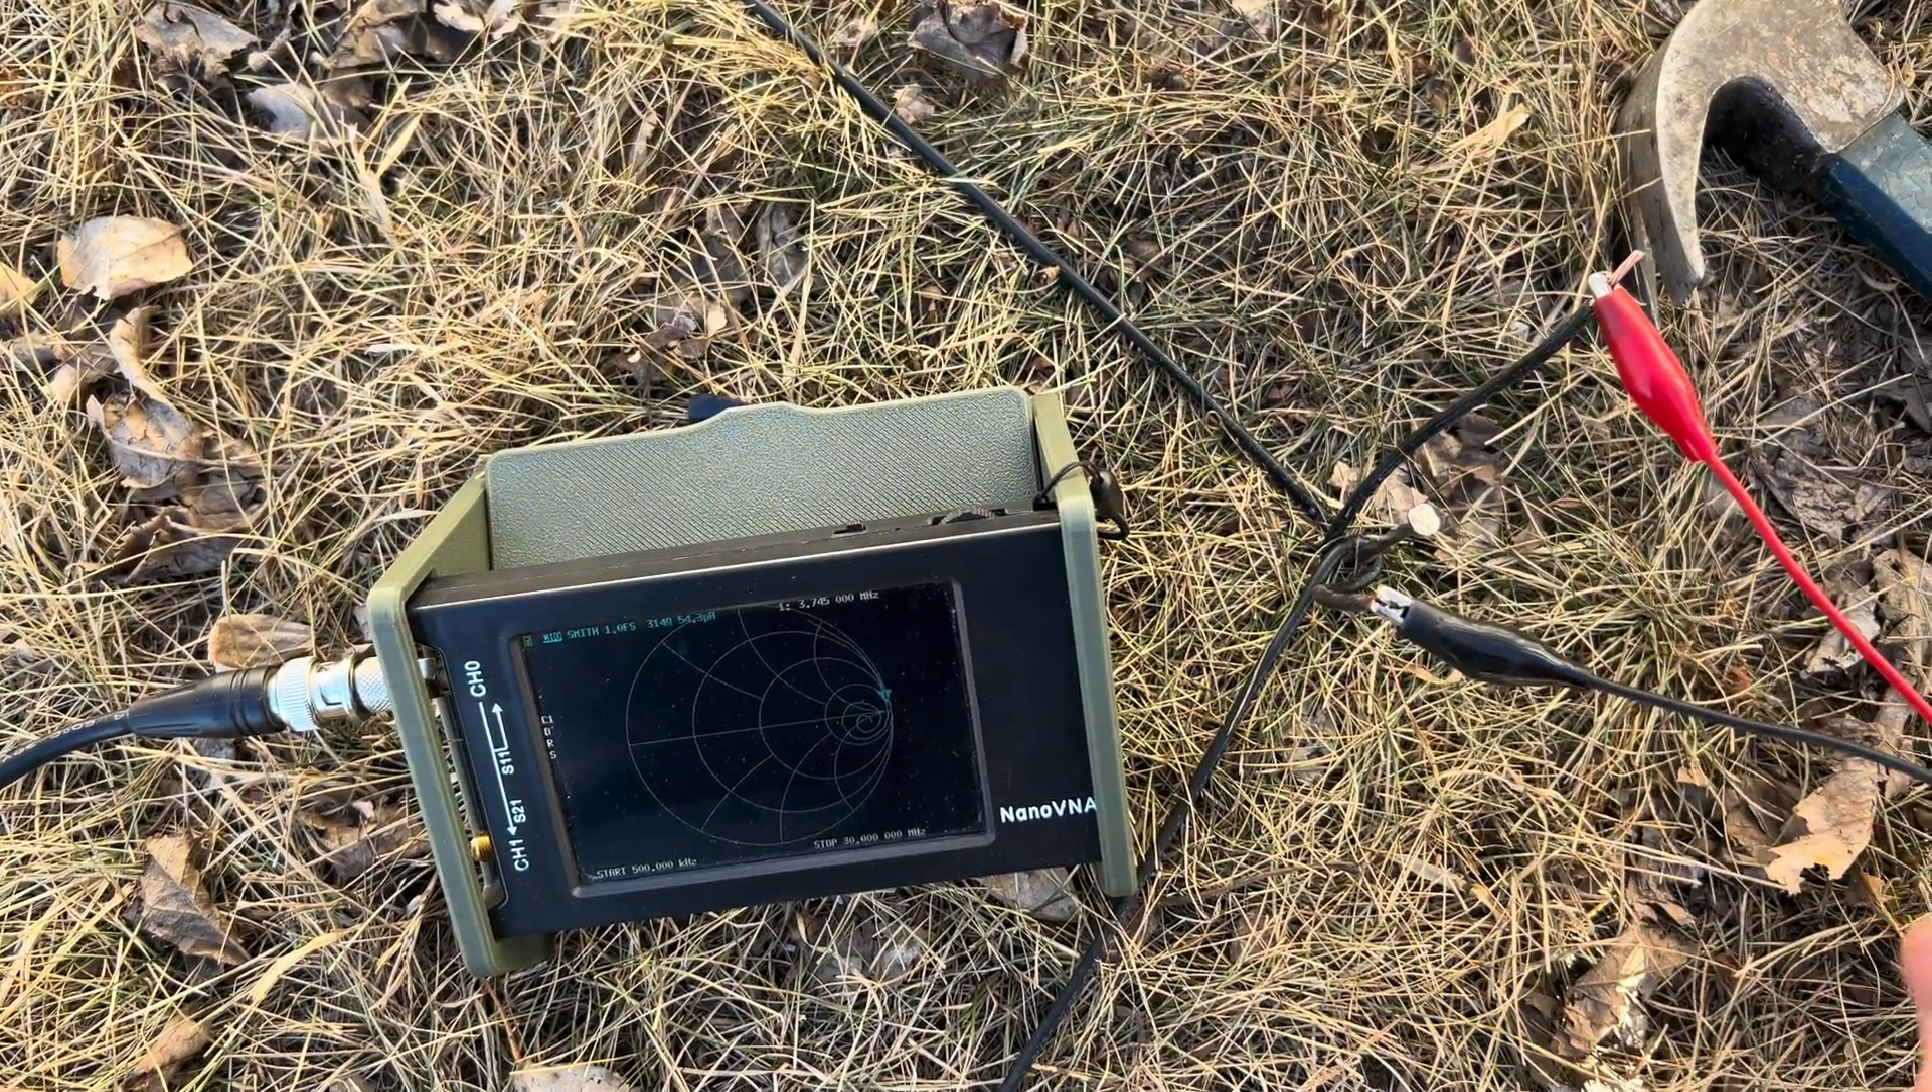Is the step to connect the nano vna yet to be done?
No.